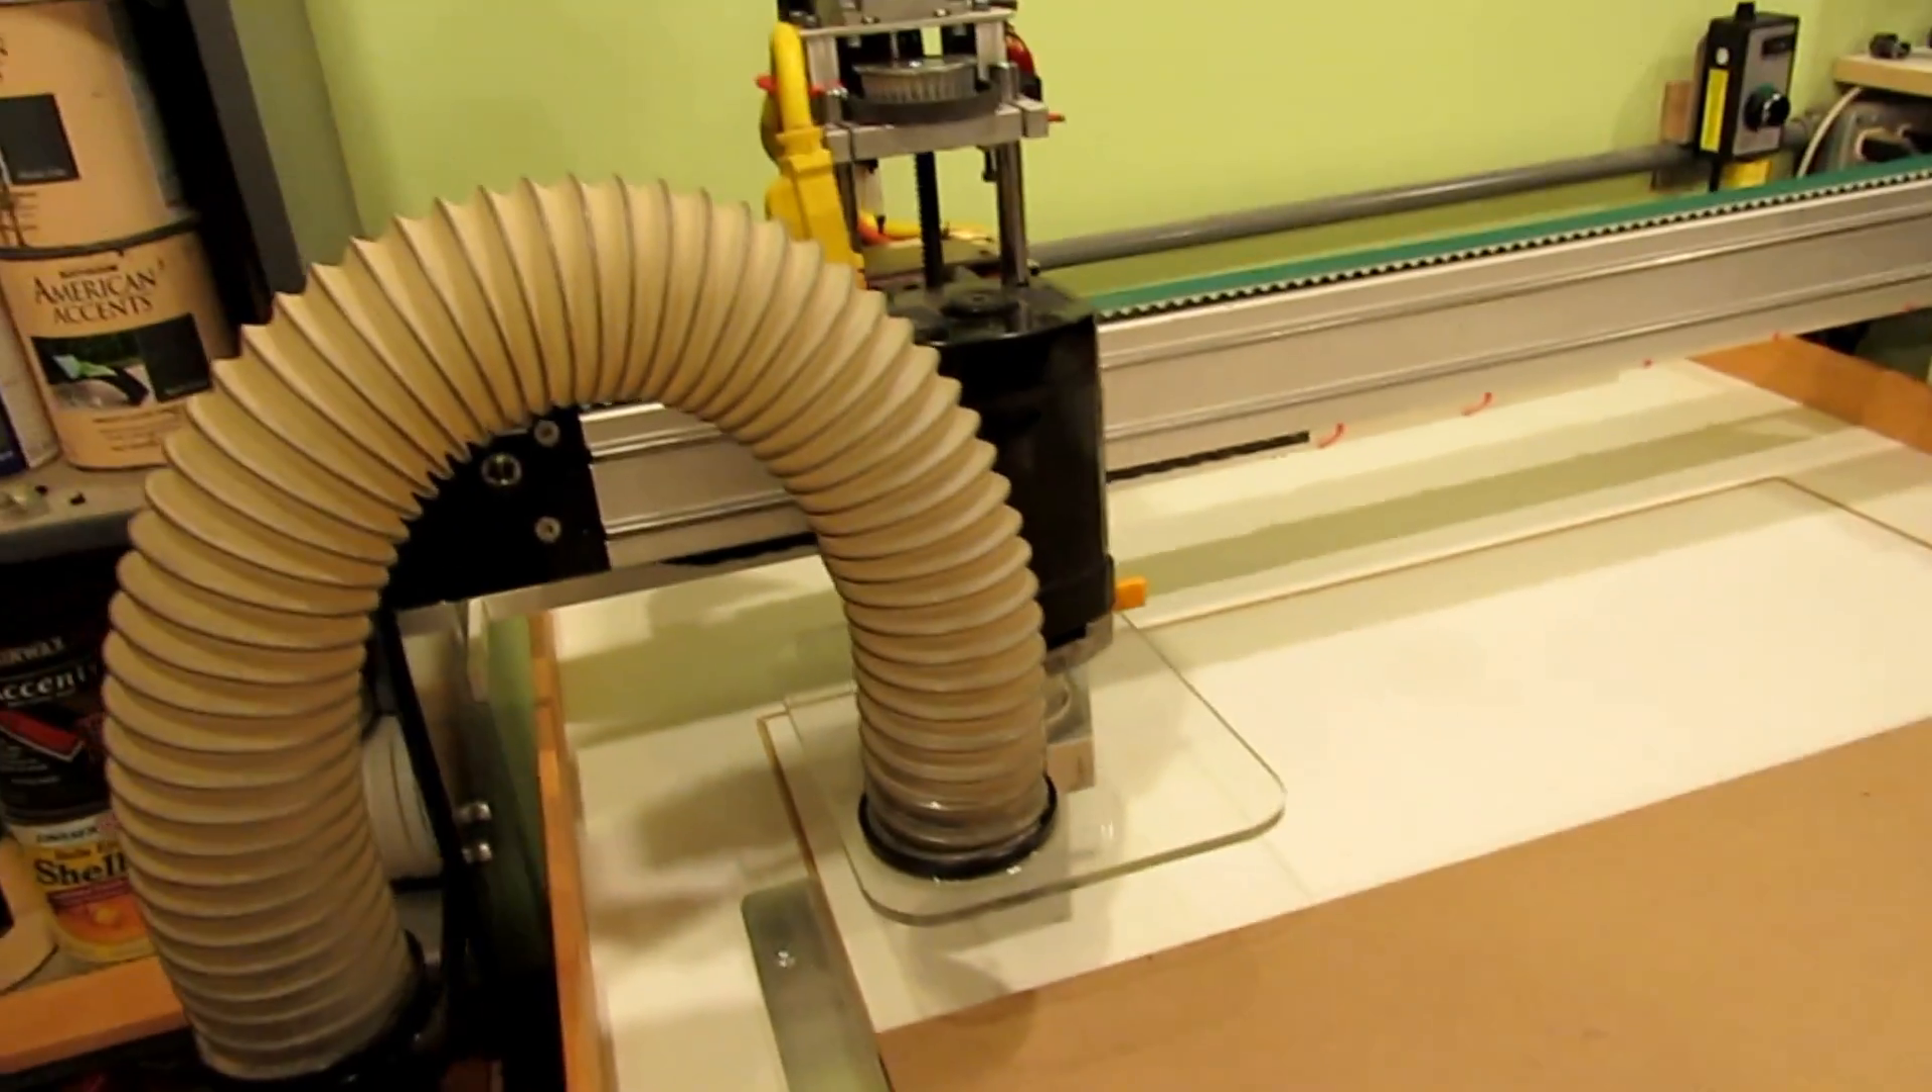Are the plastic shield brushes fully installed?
No.